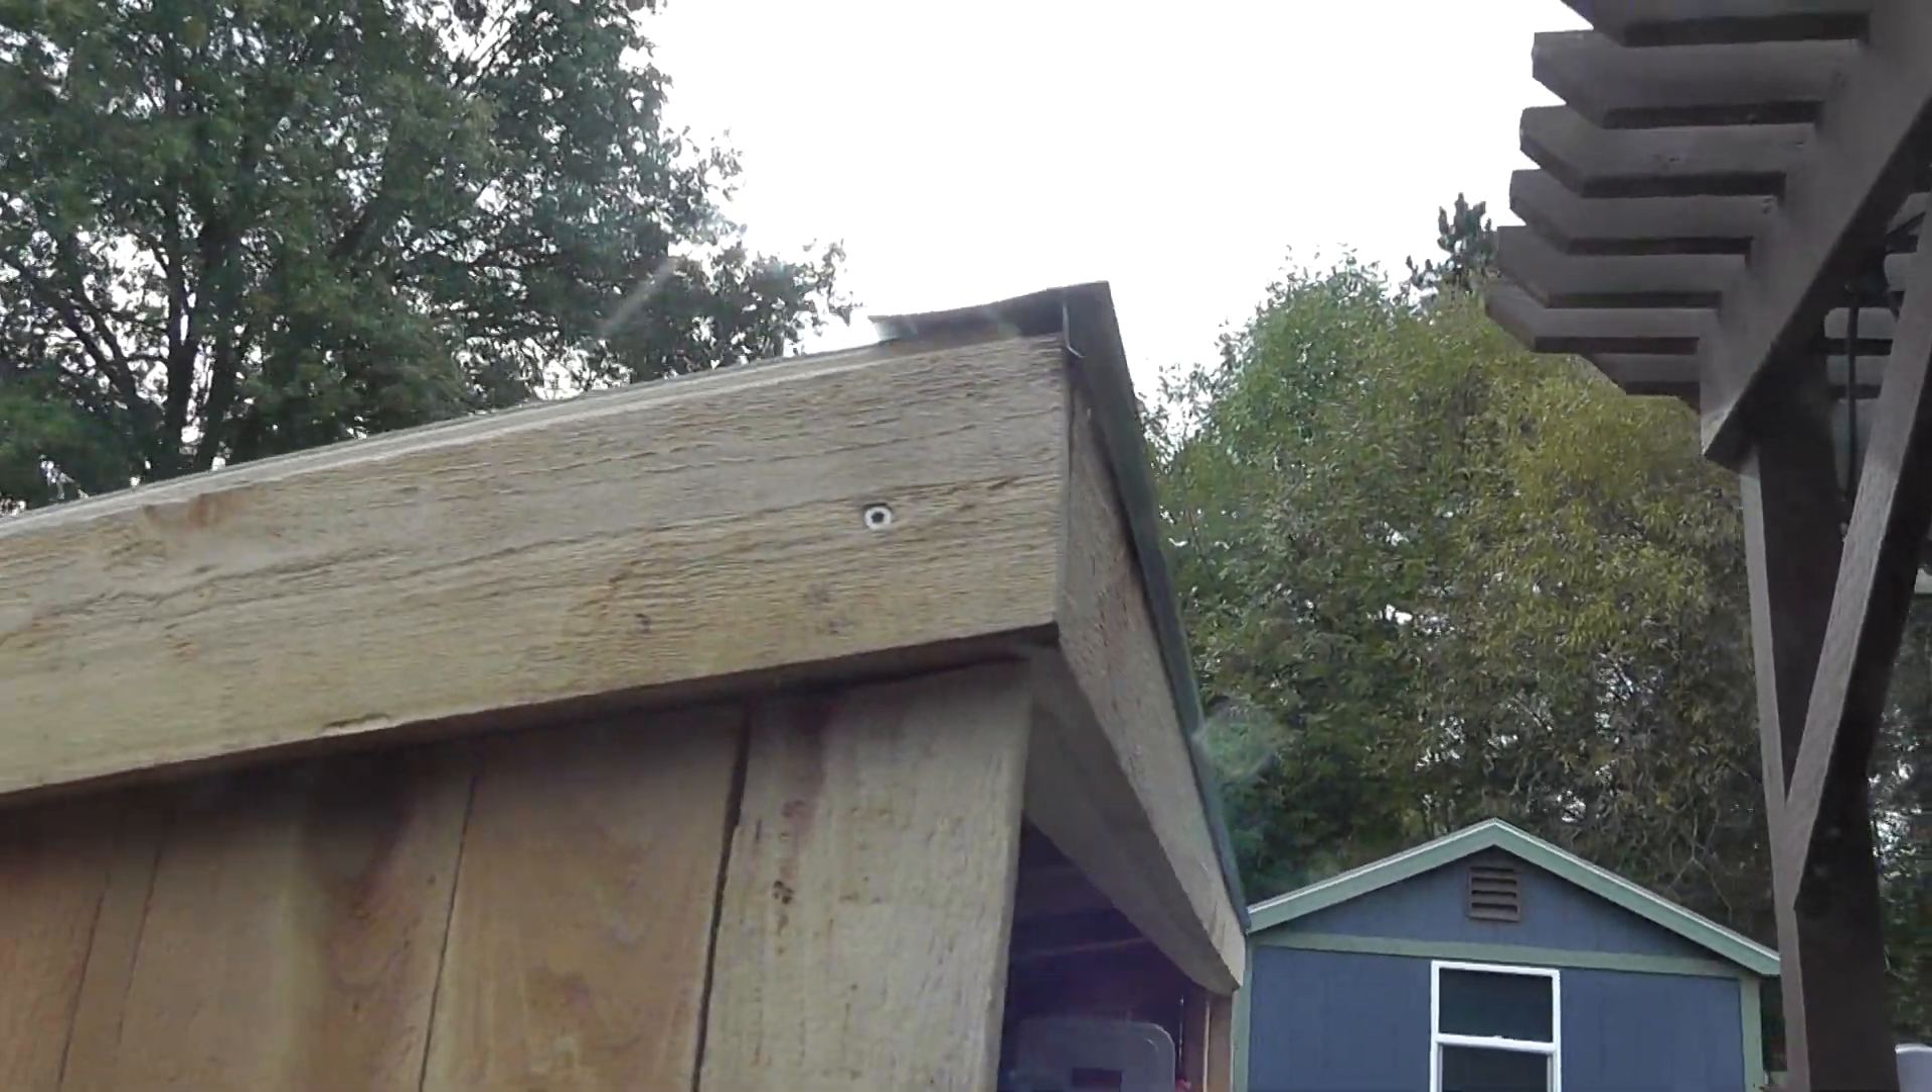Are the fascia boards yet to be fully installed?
No.